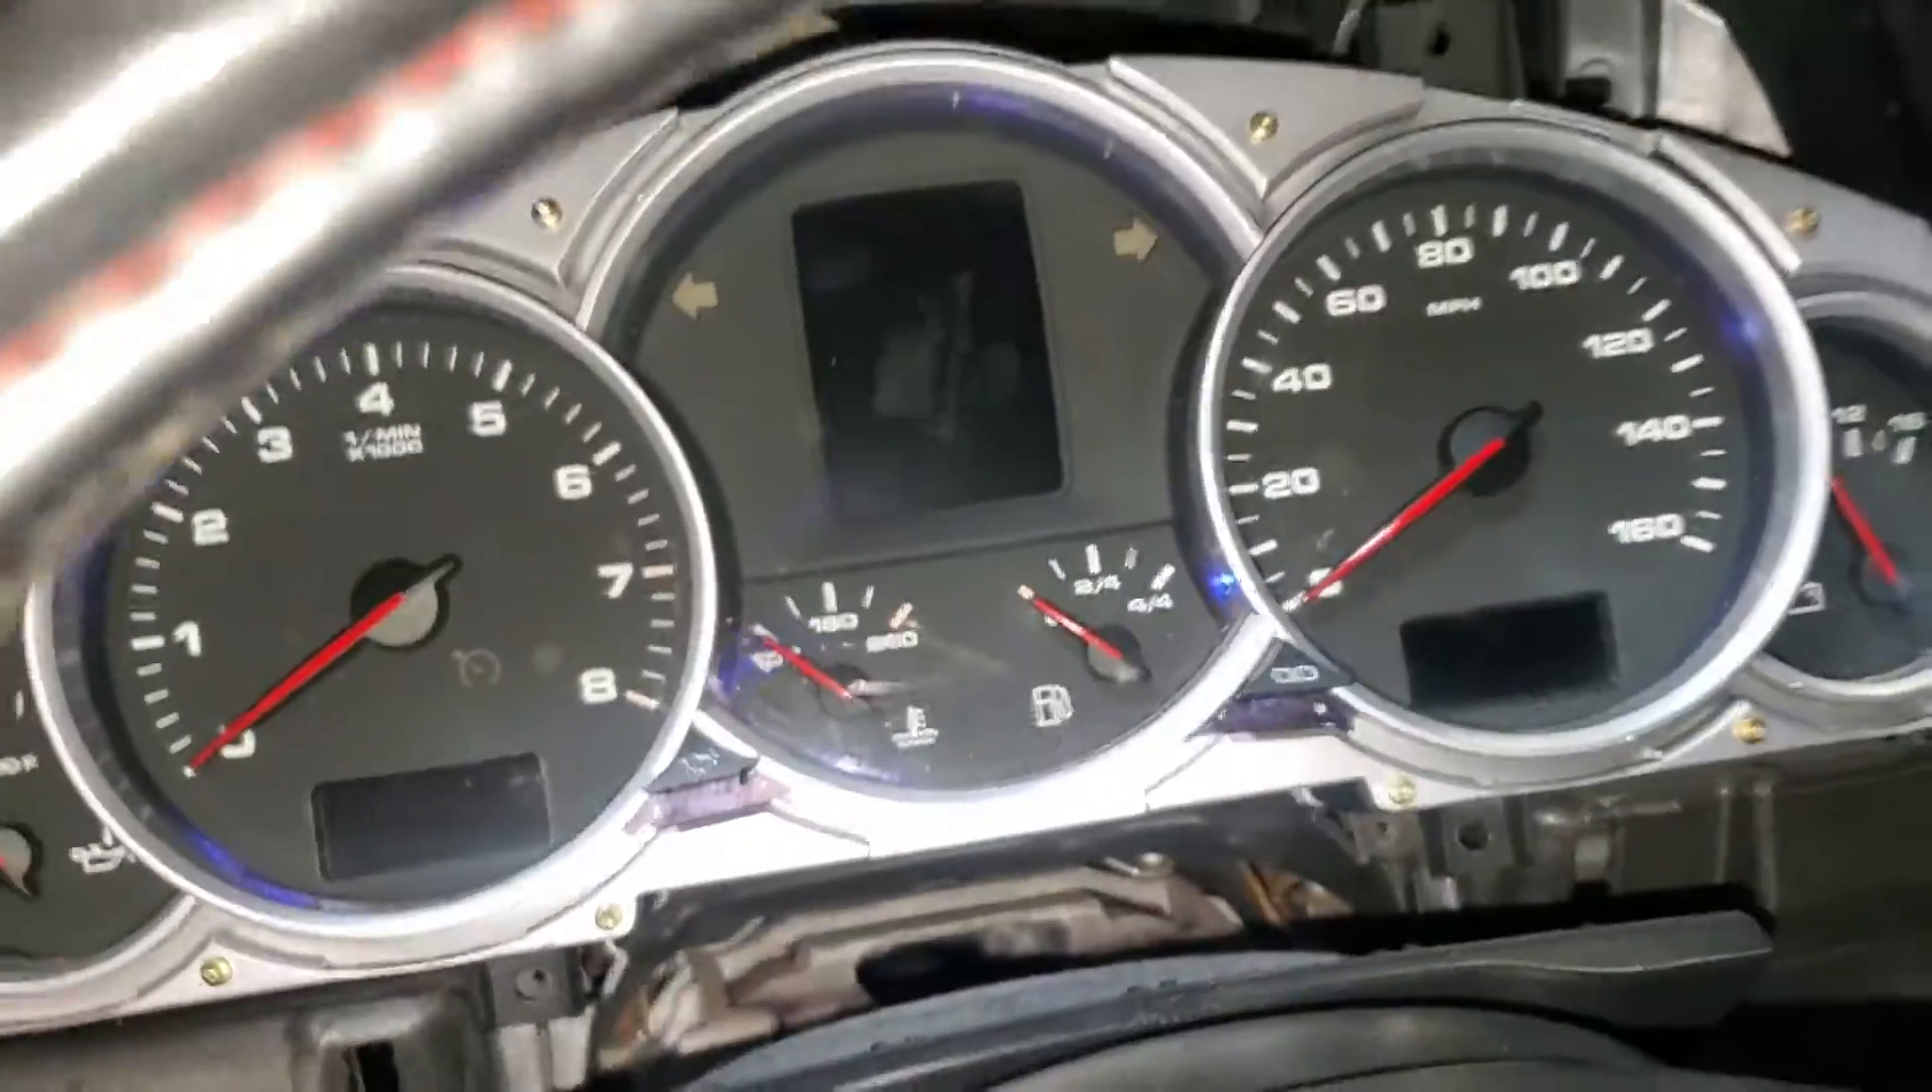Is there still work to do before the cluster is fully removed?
Yes.